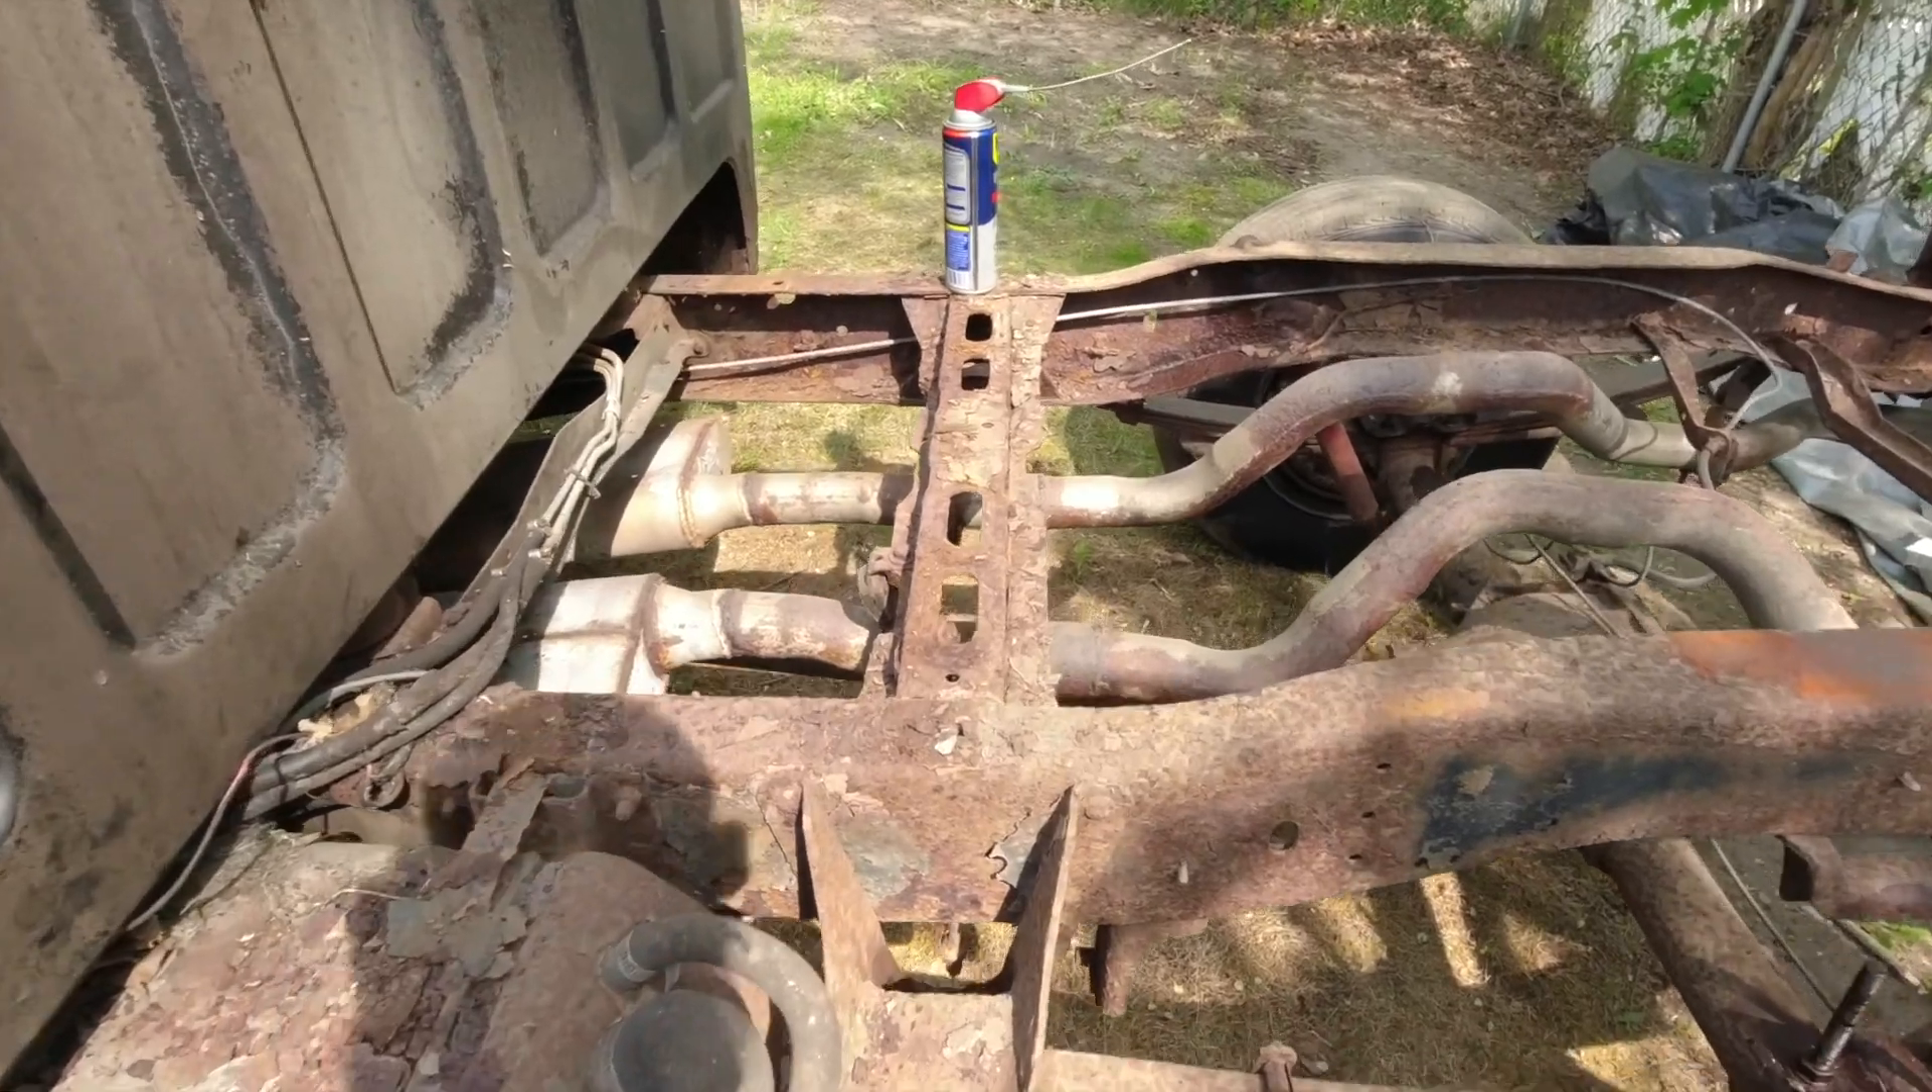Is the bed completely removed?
Yes.